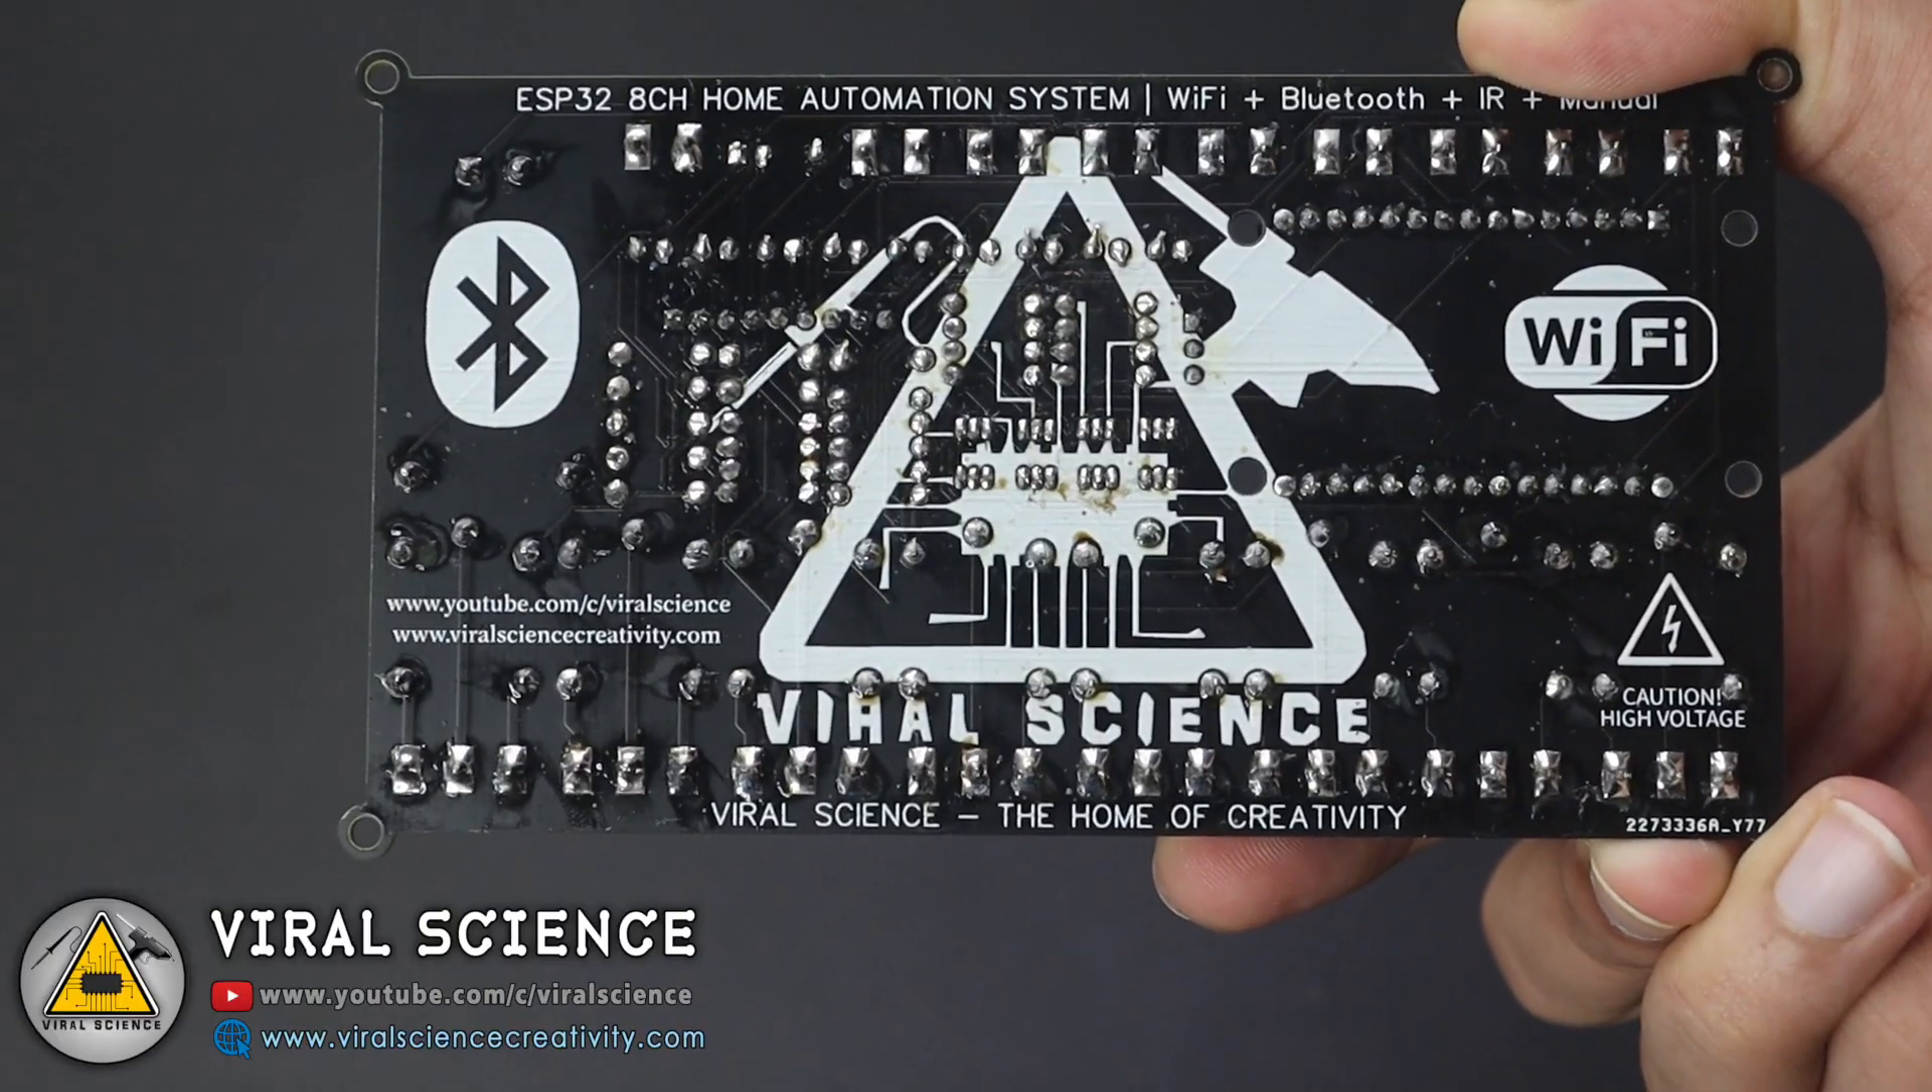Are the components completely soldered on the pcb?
Yes.